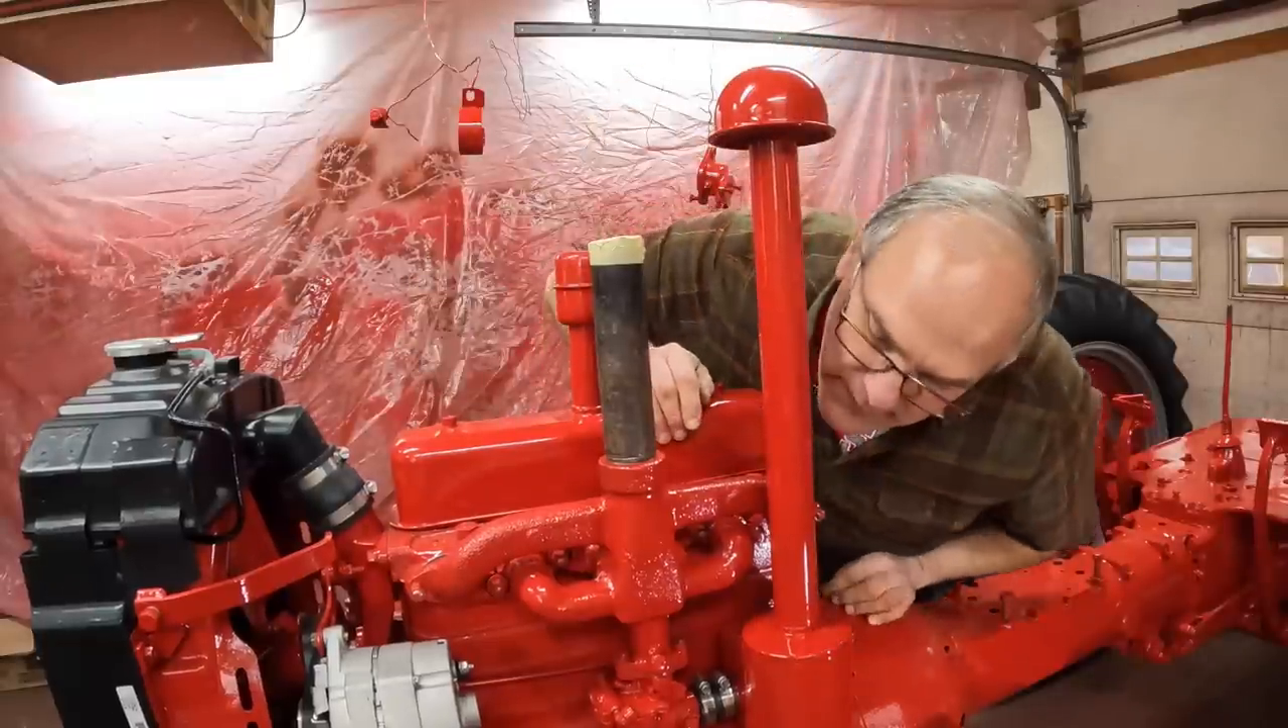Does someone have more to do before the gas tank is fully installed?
Yes.